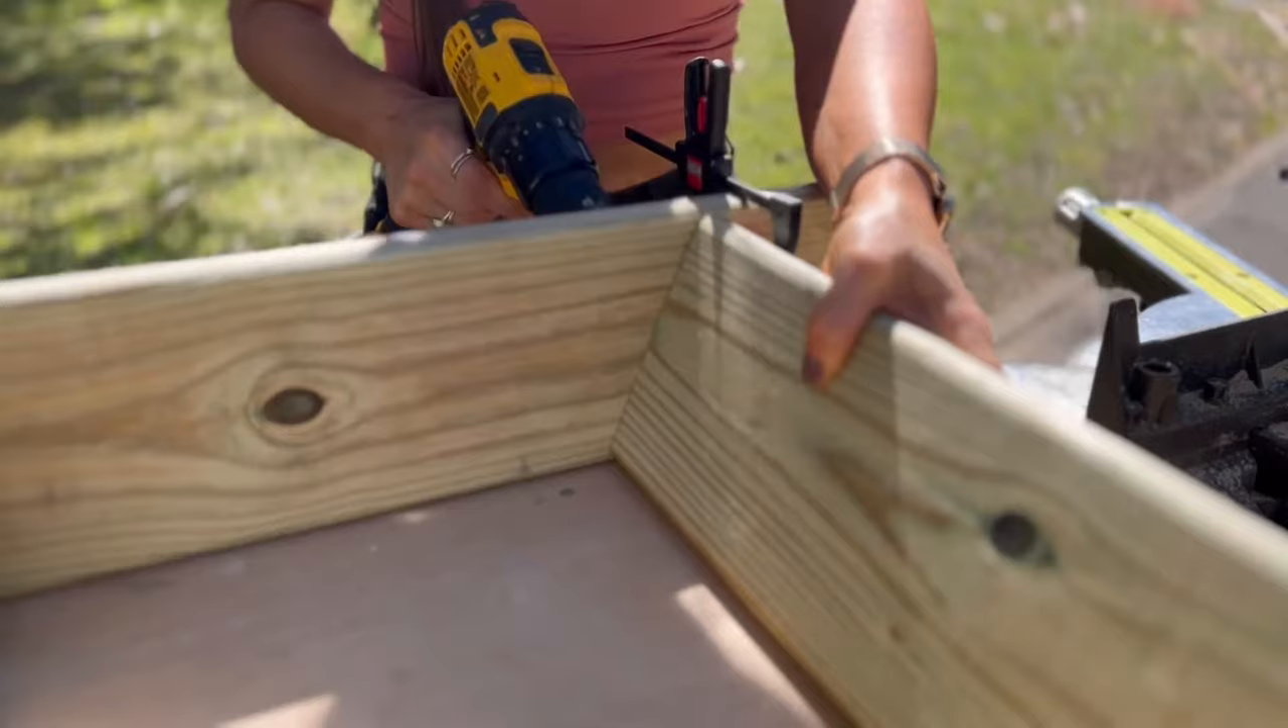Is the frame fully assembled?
No.